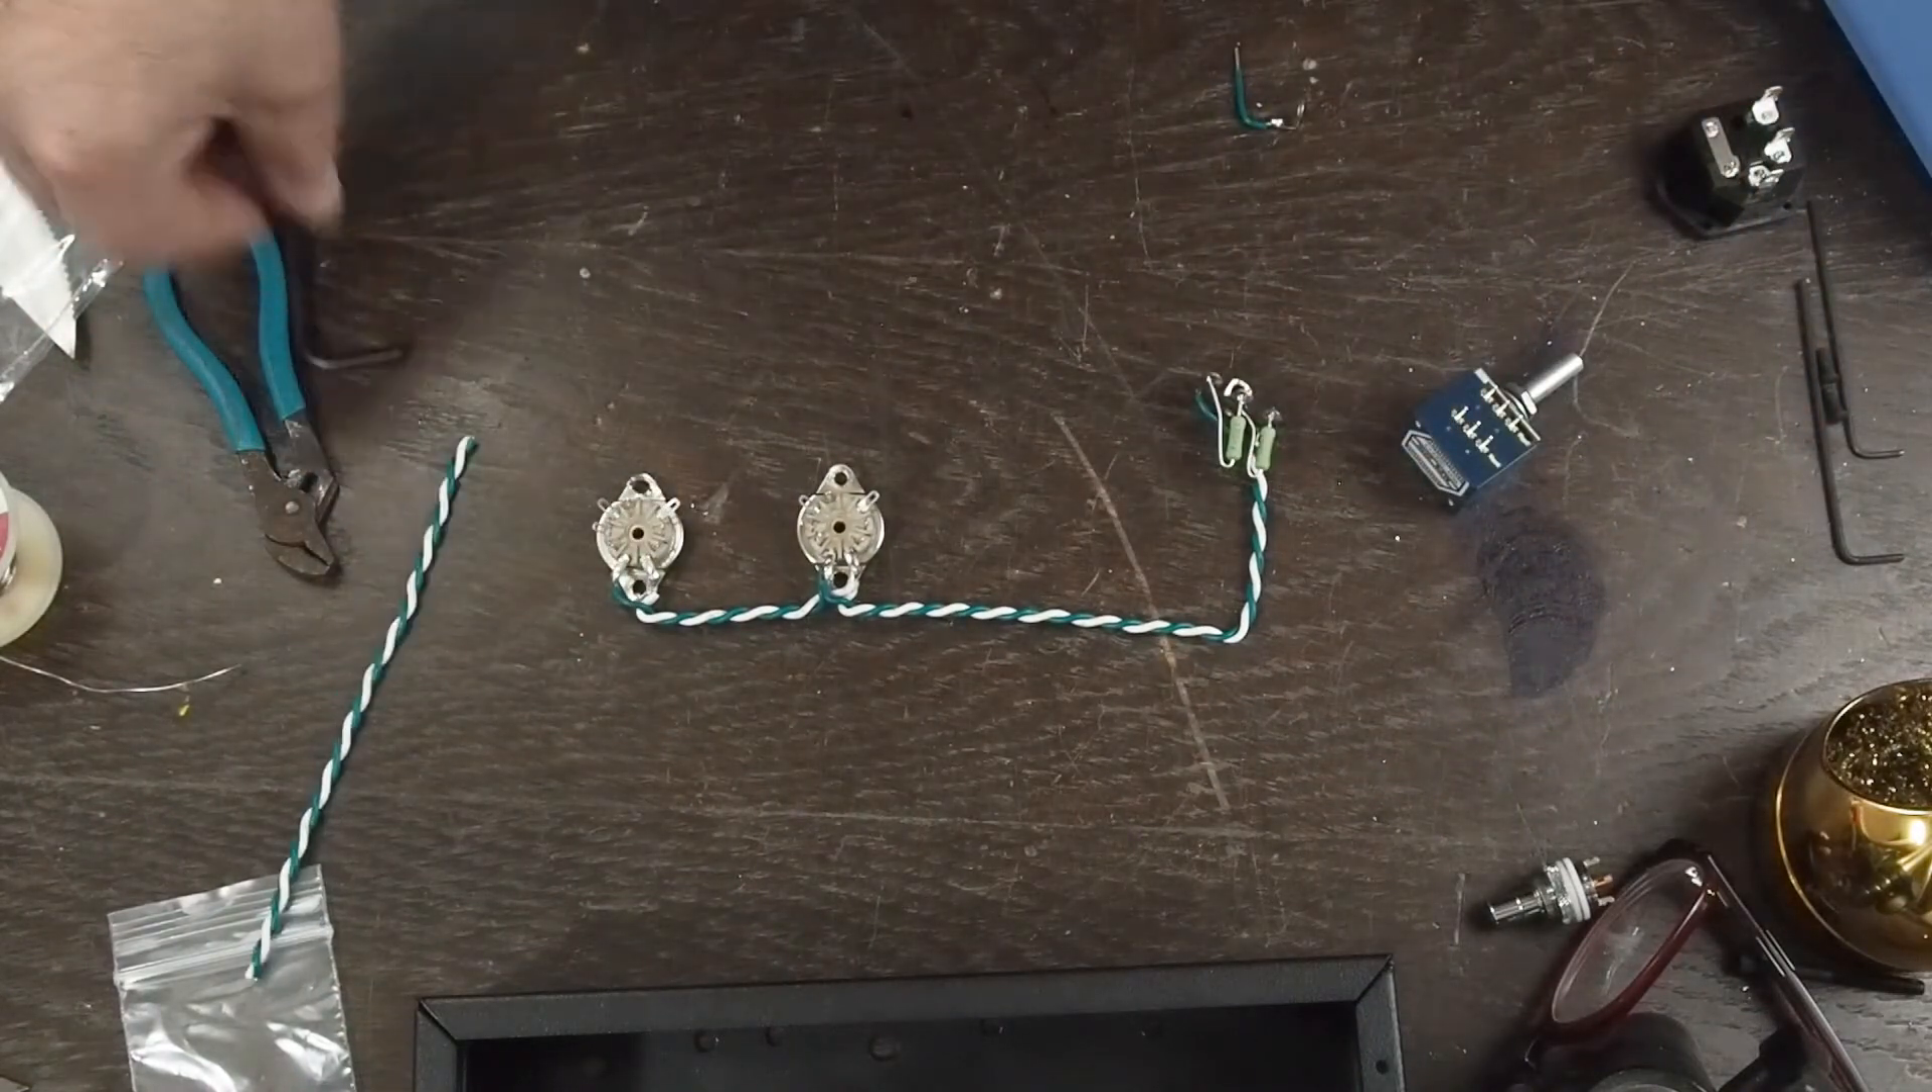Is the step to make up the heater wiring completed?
Yes.